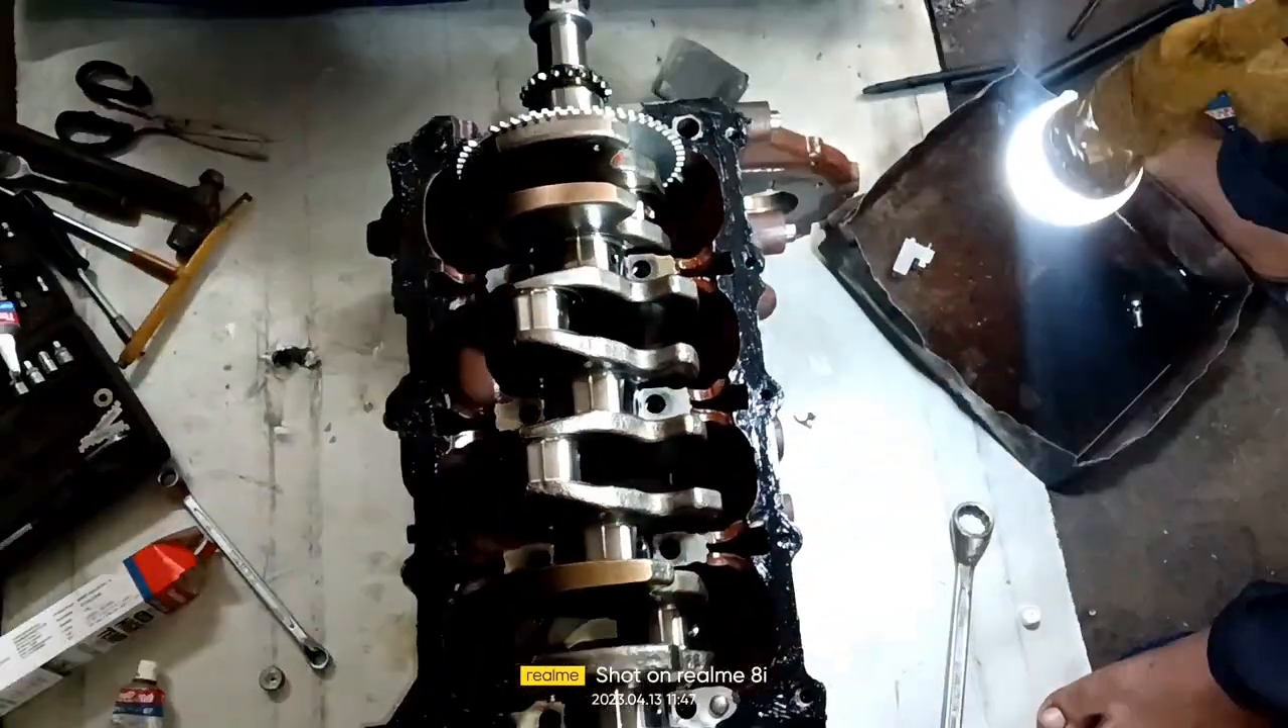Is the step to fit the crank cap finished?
No.